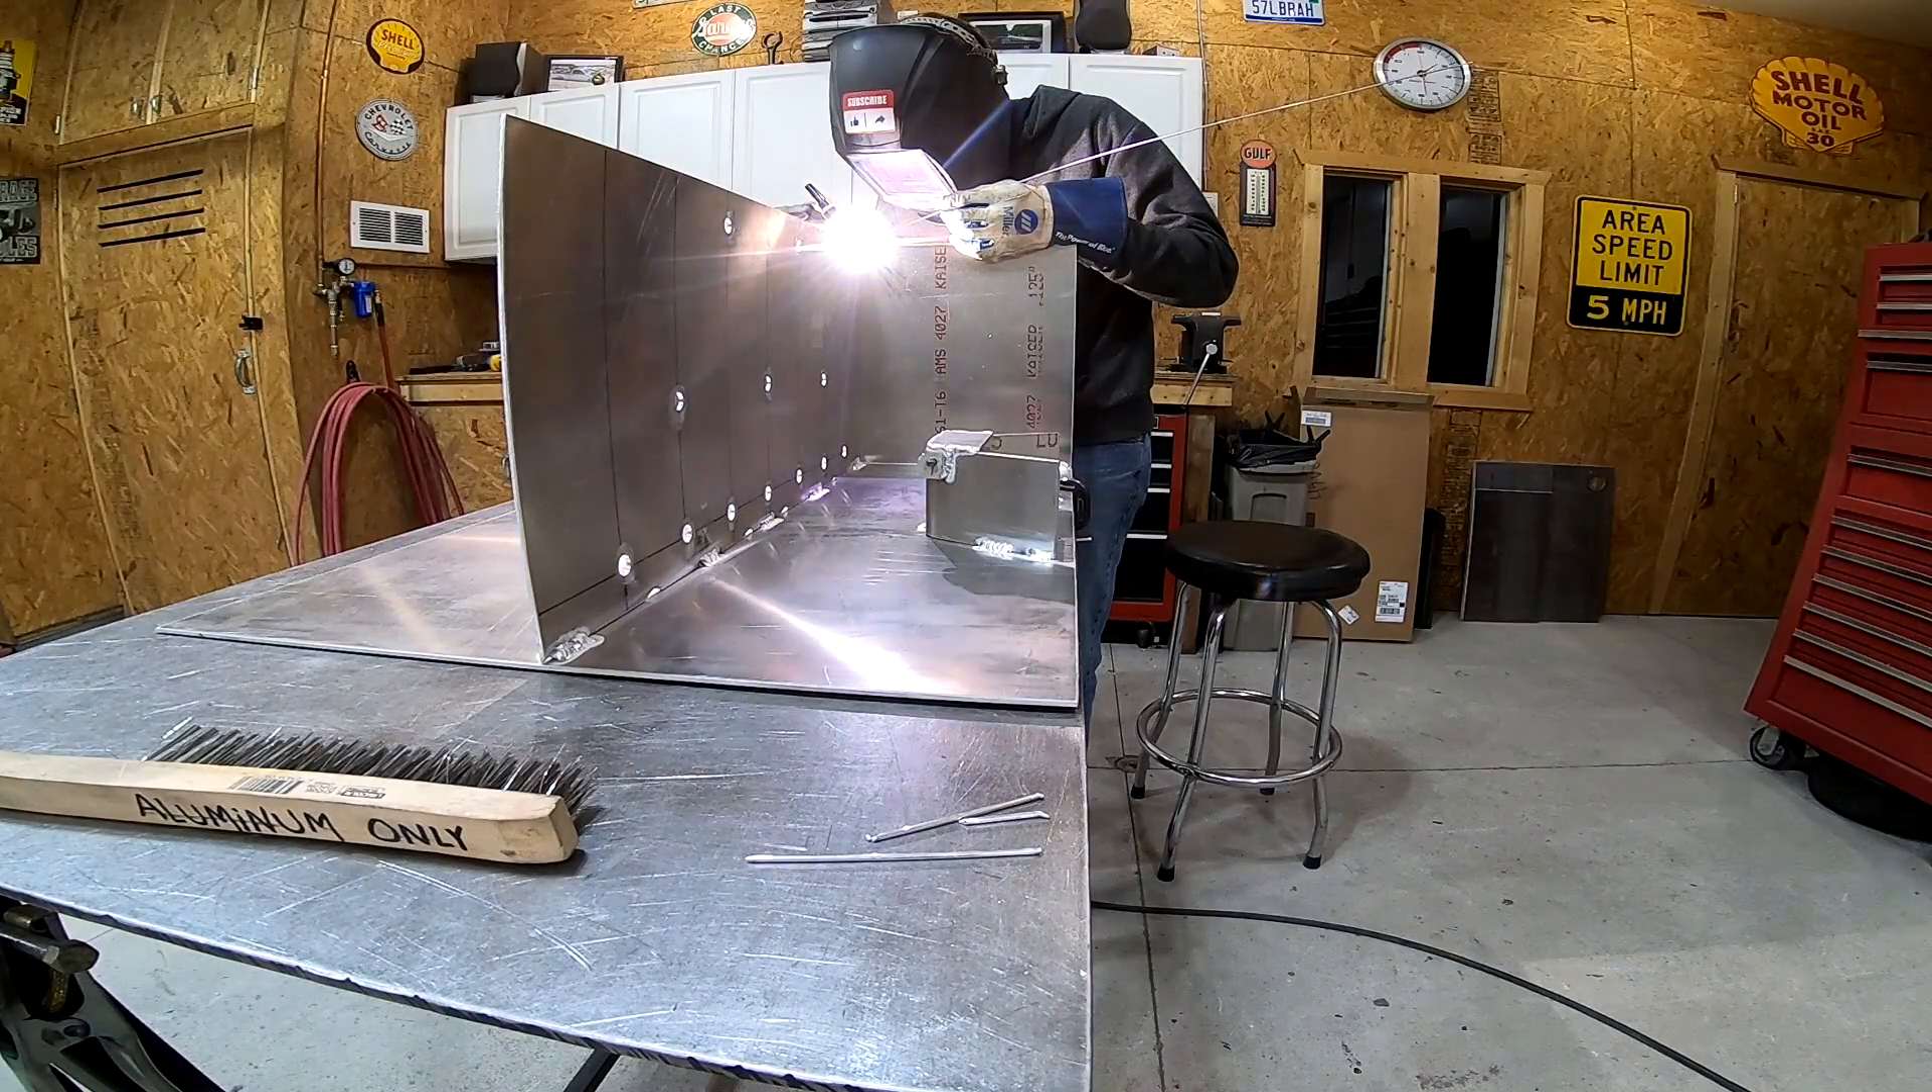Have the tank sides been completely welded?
No.